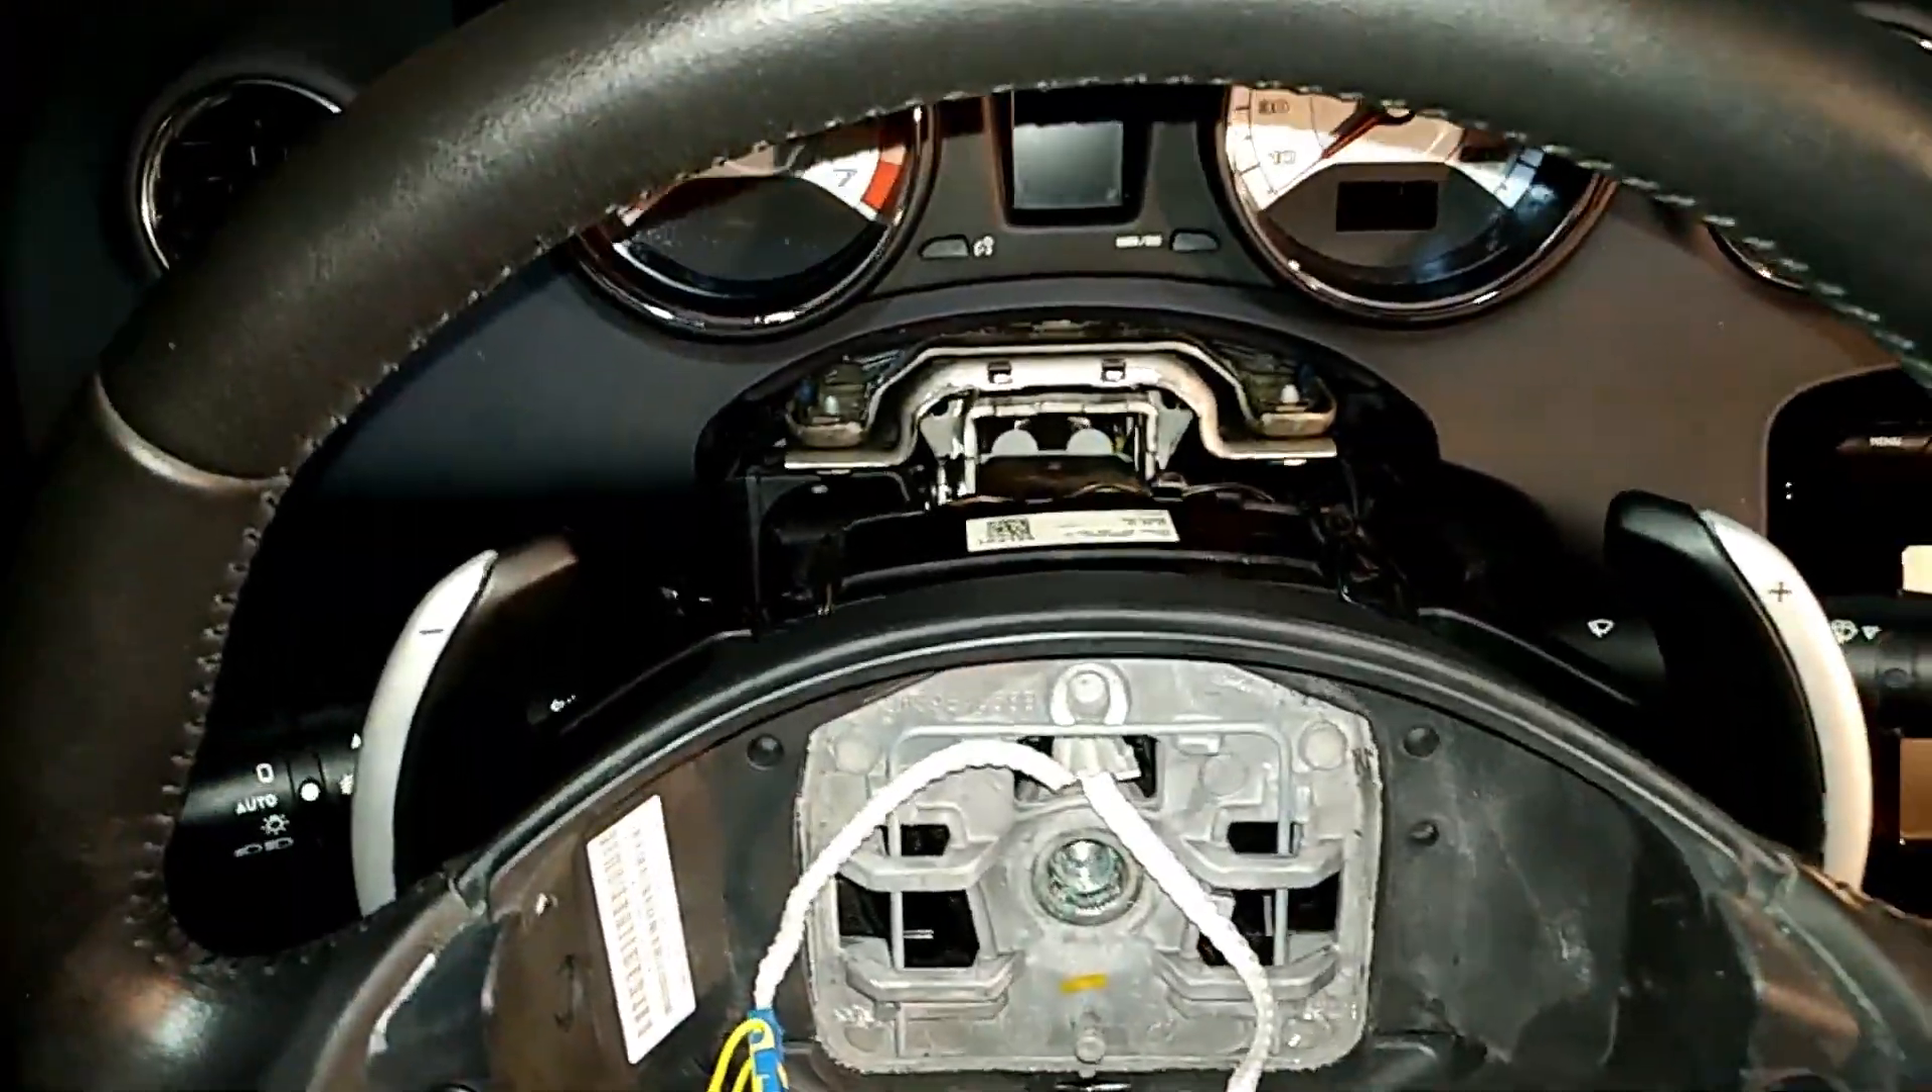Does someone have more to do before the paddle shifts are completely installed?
No.